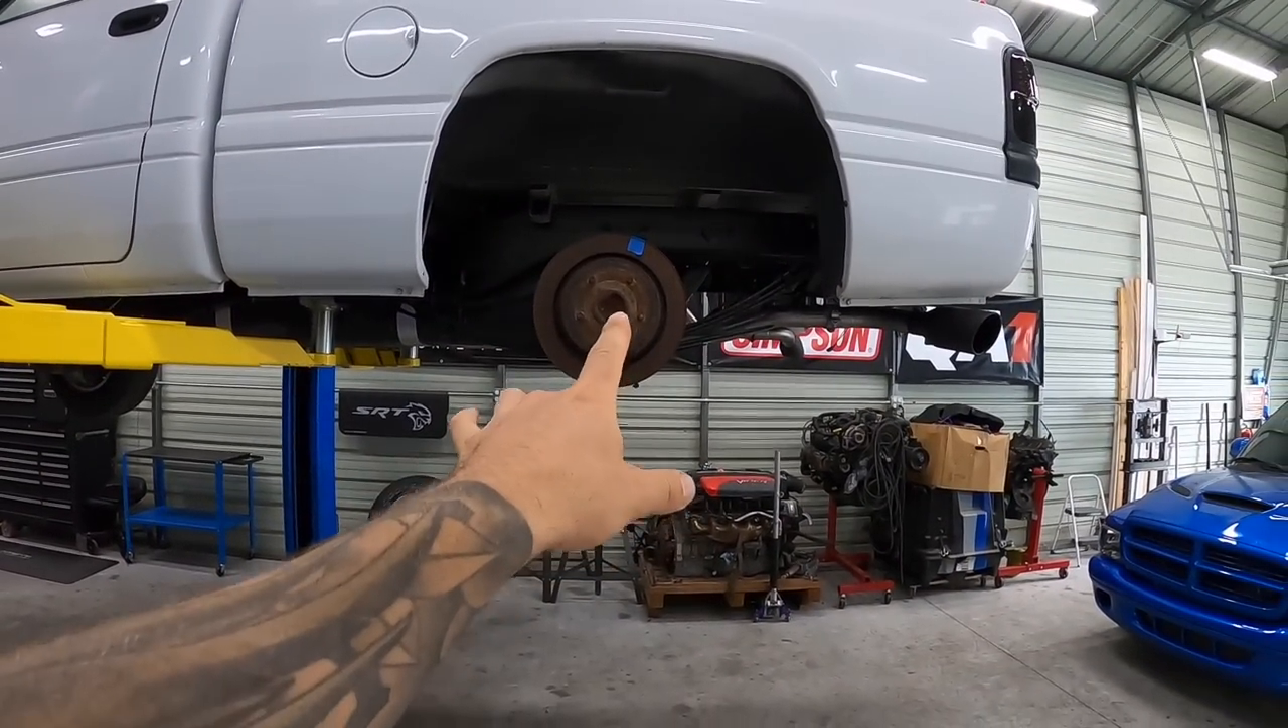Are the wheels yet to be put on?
Yes.